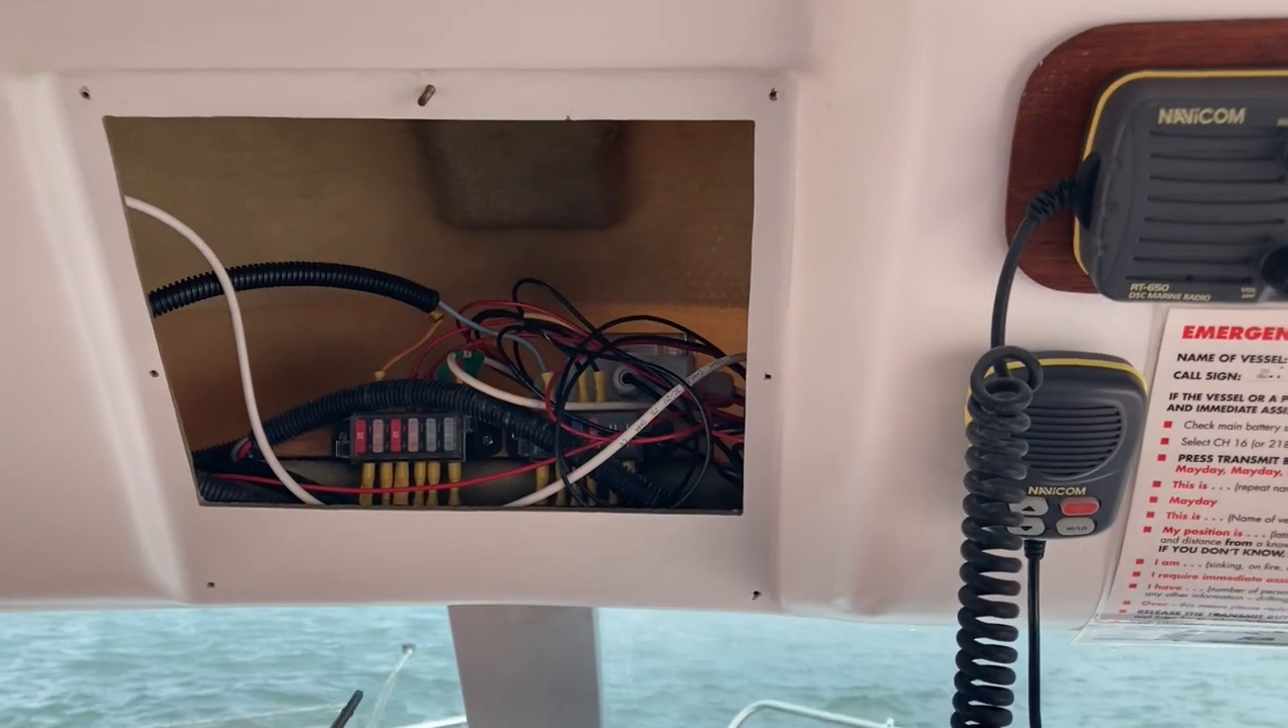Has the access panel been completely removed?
Yes.